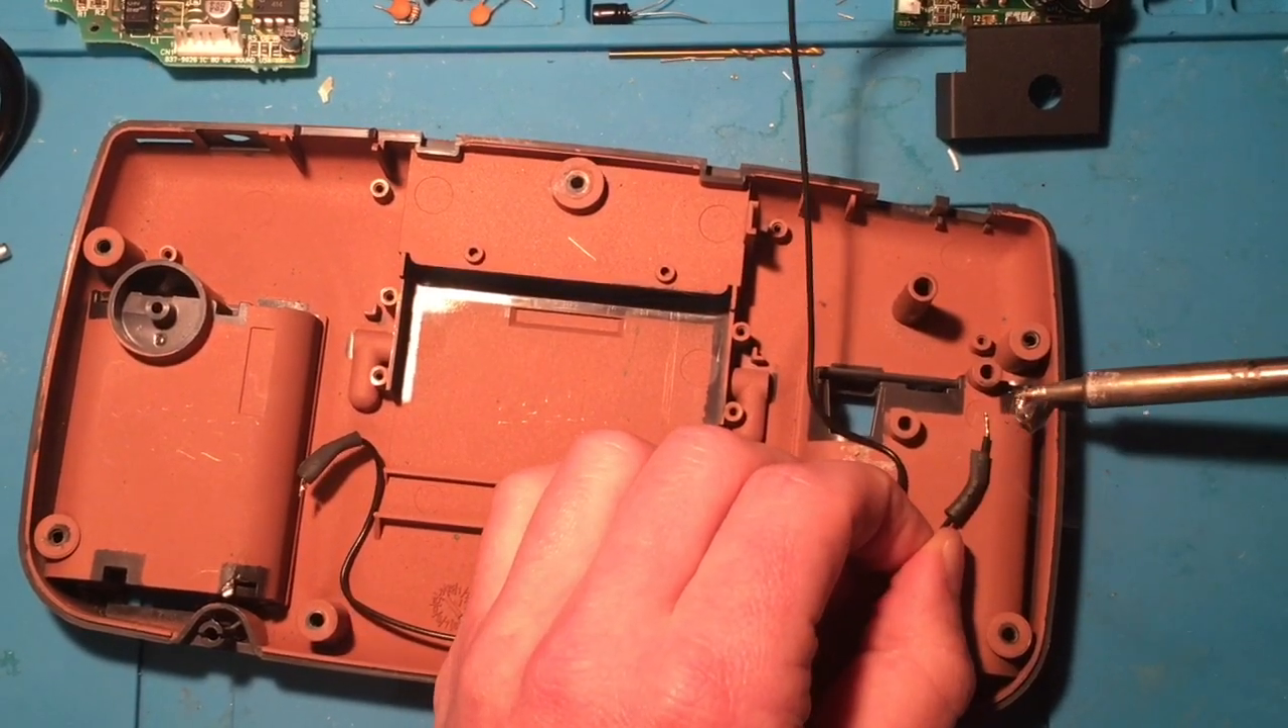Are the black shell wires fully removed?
No.